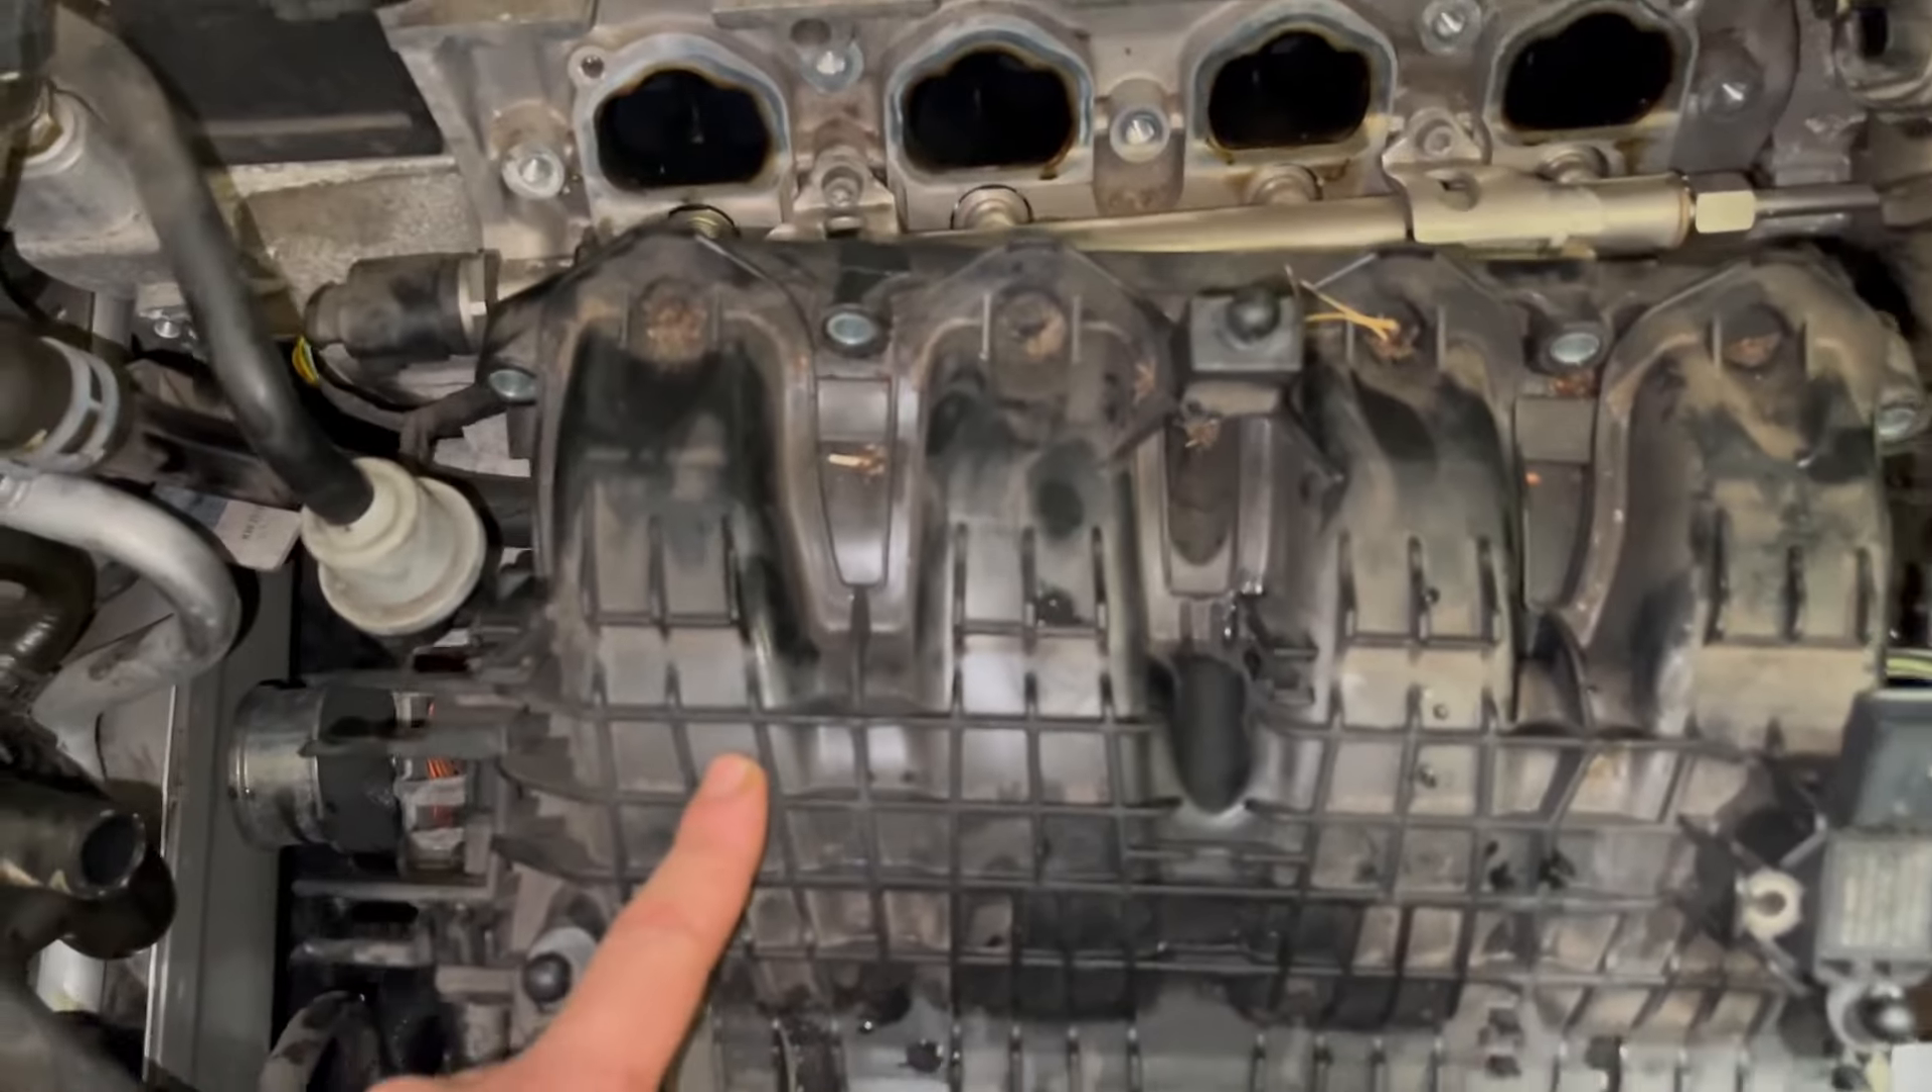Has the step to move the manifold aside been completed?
Yes.